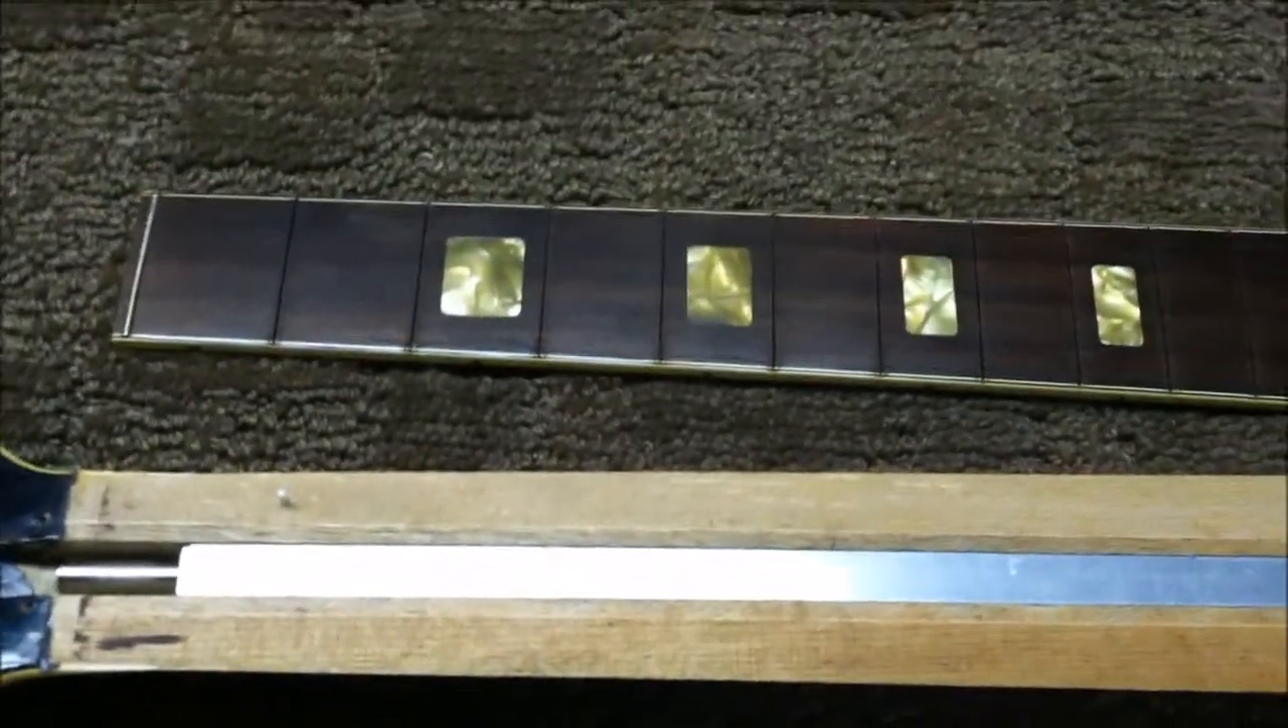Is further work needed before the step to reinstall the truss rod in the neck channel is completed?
No.